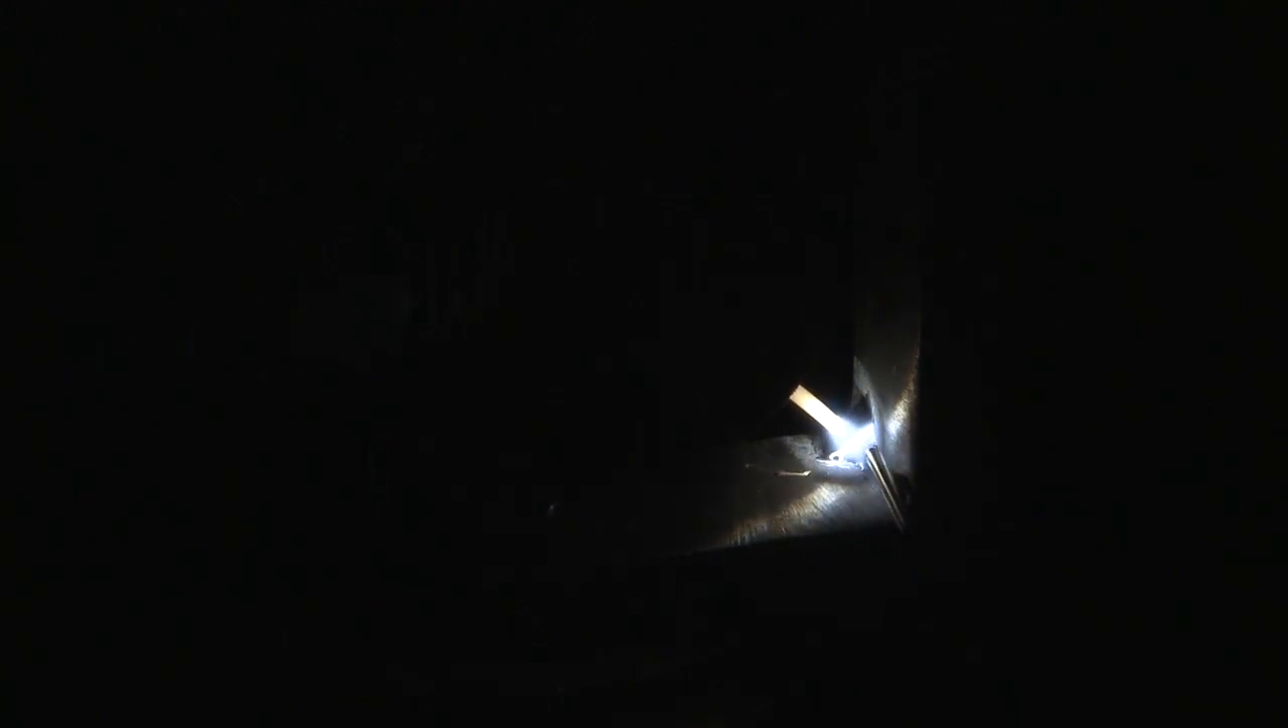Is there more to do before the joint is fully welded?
Yes.